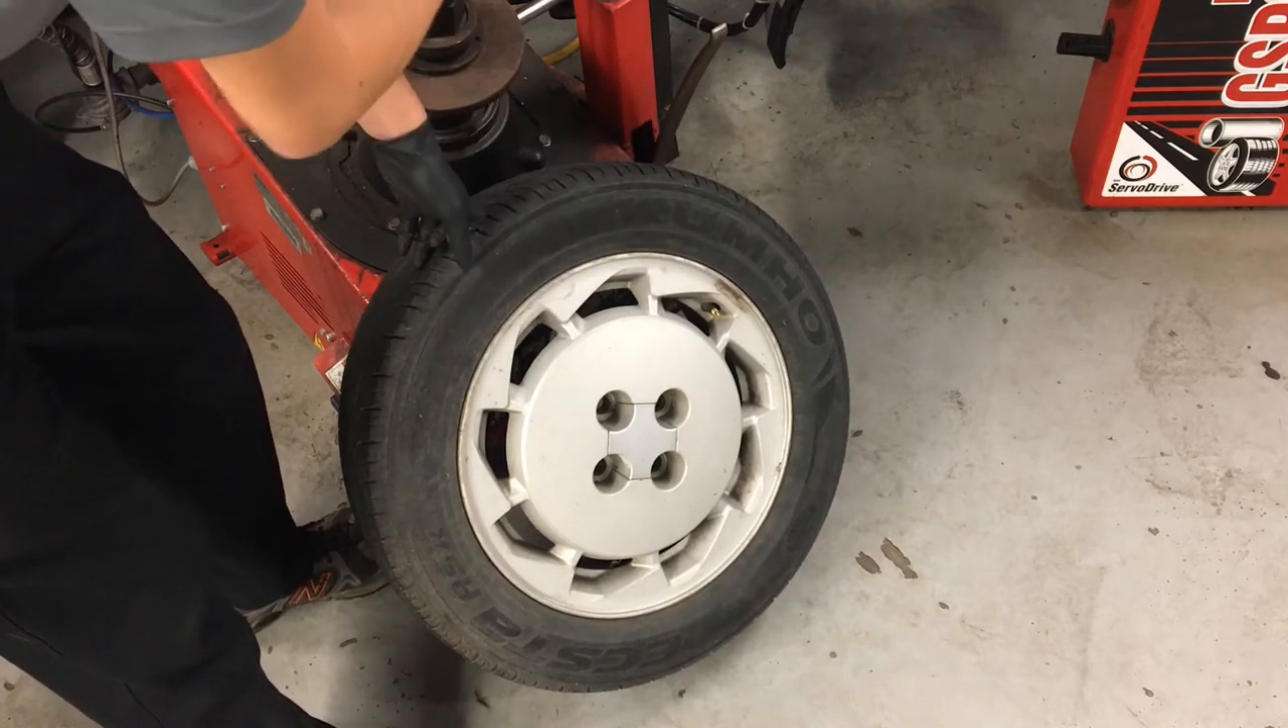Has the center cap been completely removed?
No.